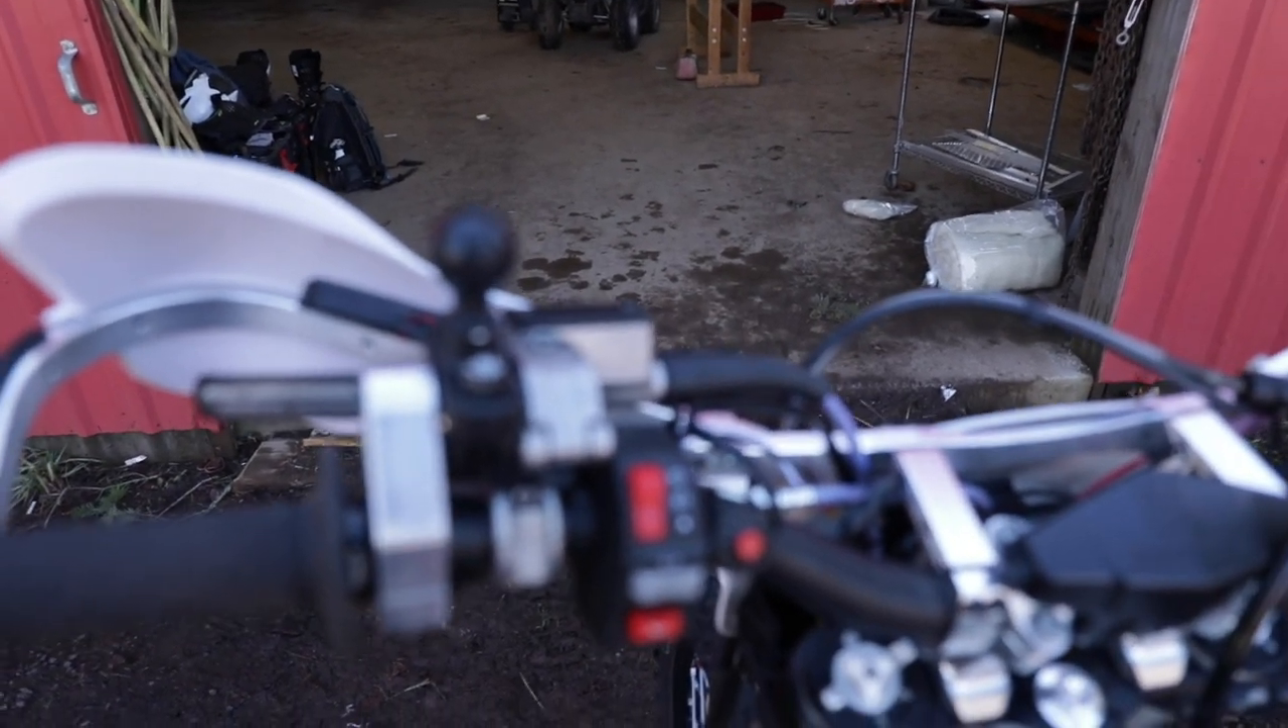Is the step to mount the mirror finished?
No.